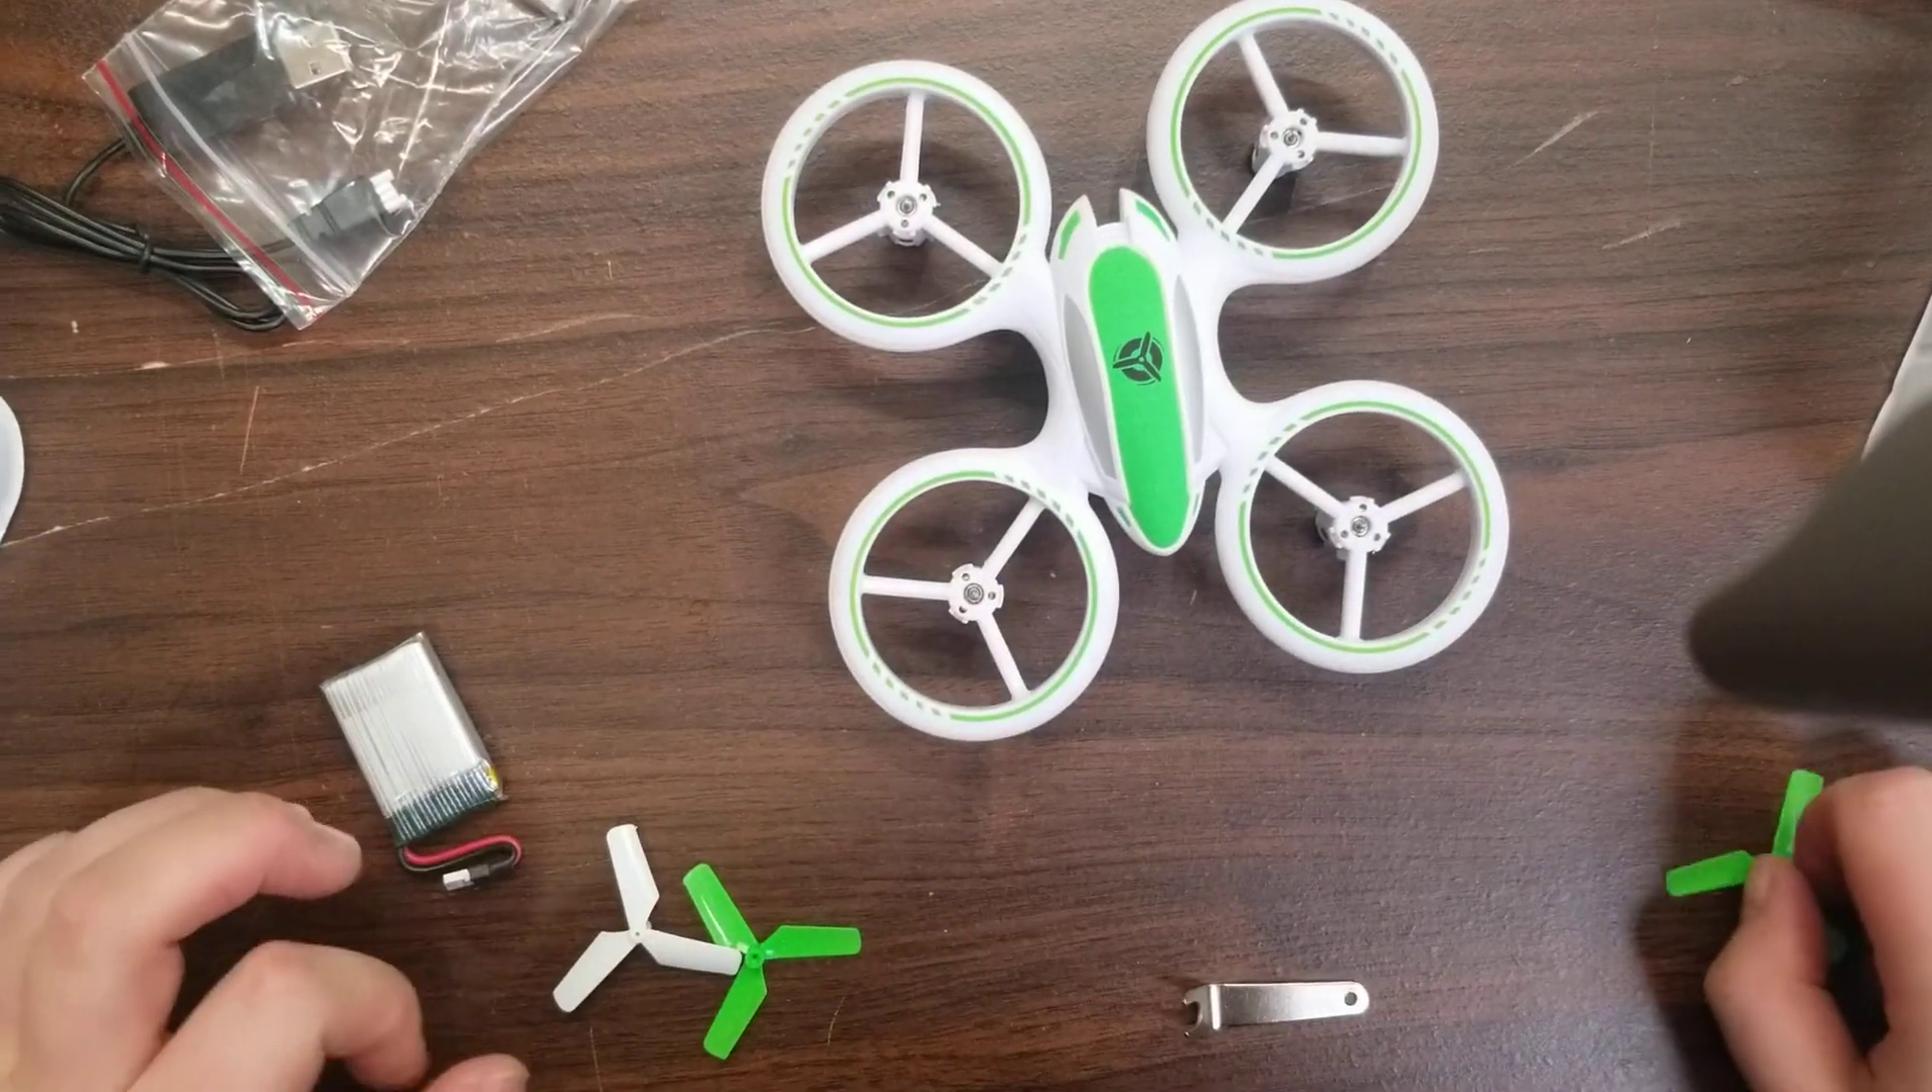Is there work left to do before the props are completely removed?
No.